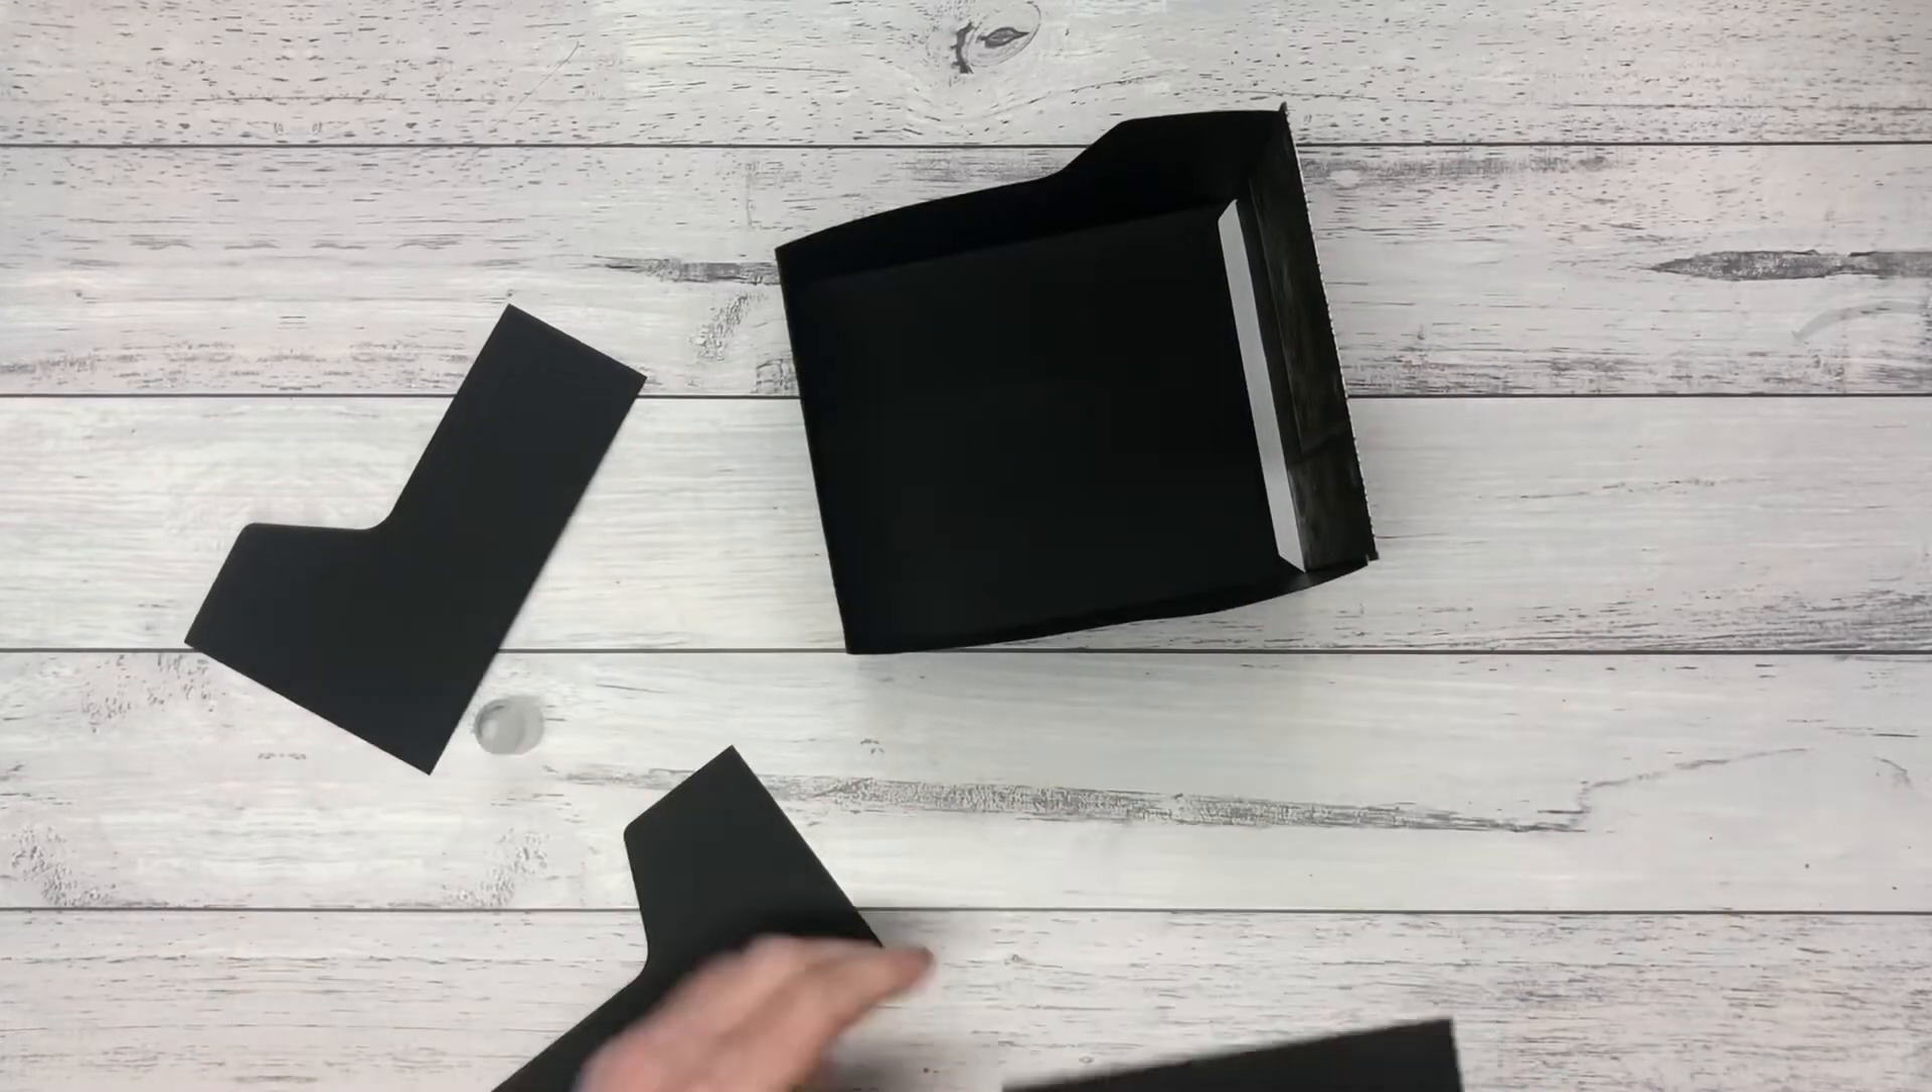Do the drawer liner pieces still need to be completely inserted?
Yes.